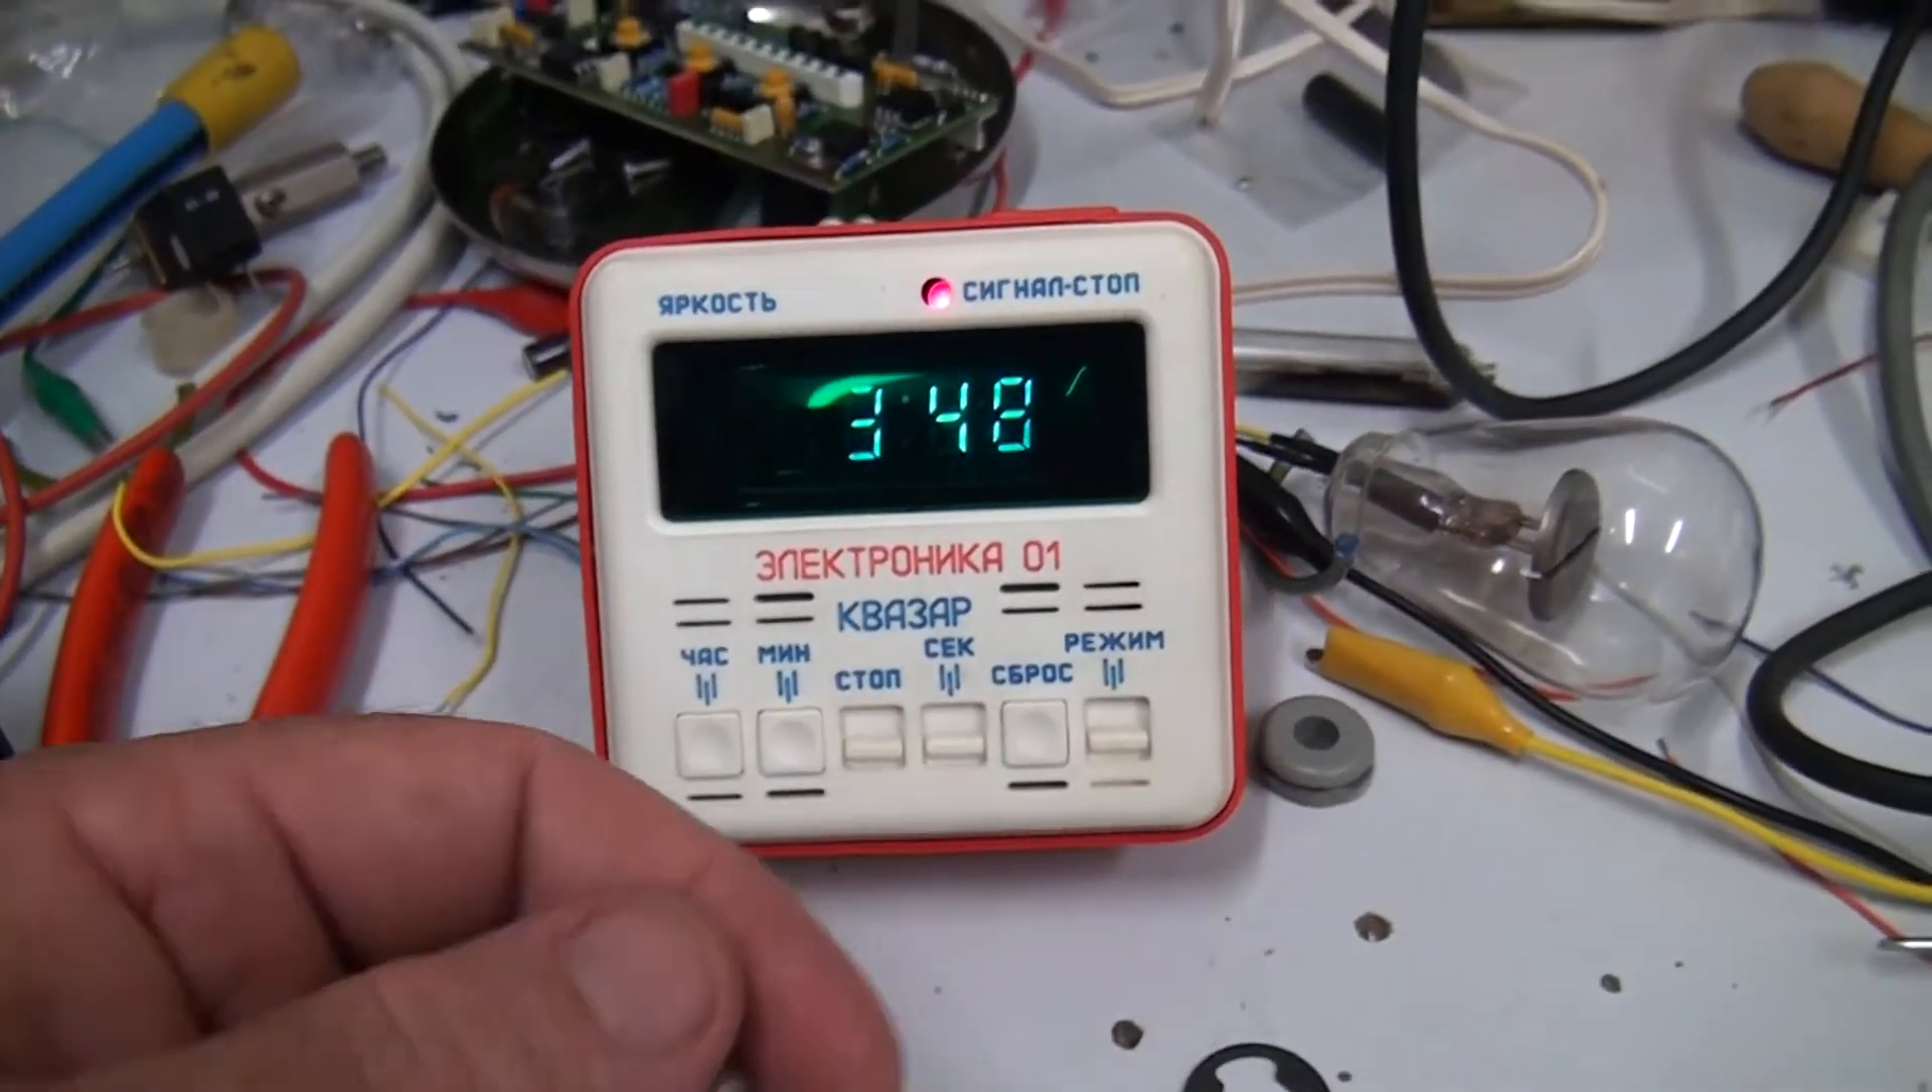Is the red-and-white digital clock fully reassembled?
Yes.